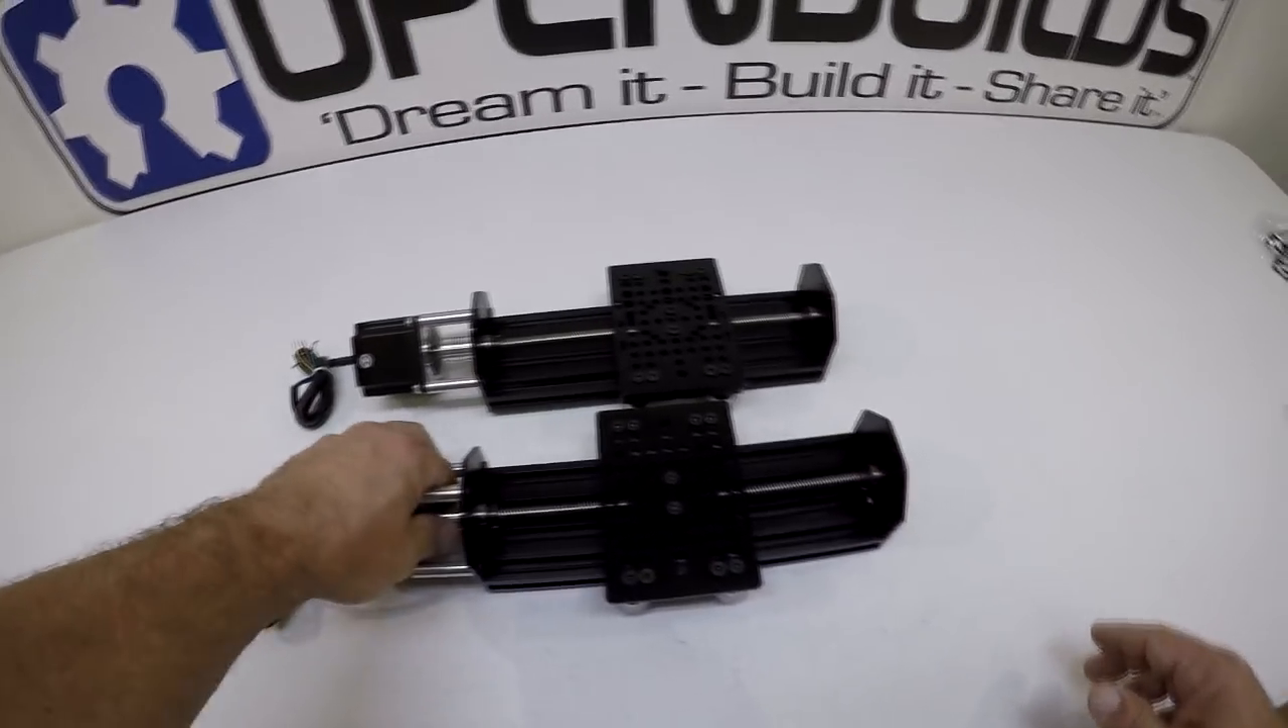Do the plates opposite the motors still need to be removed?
Yes.